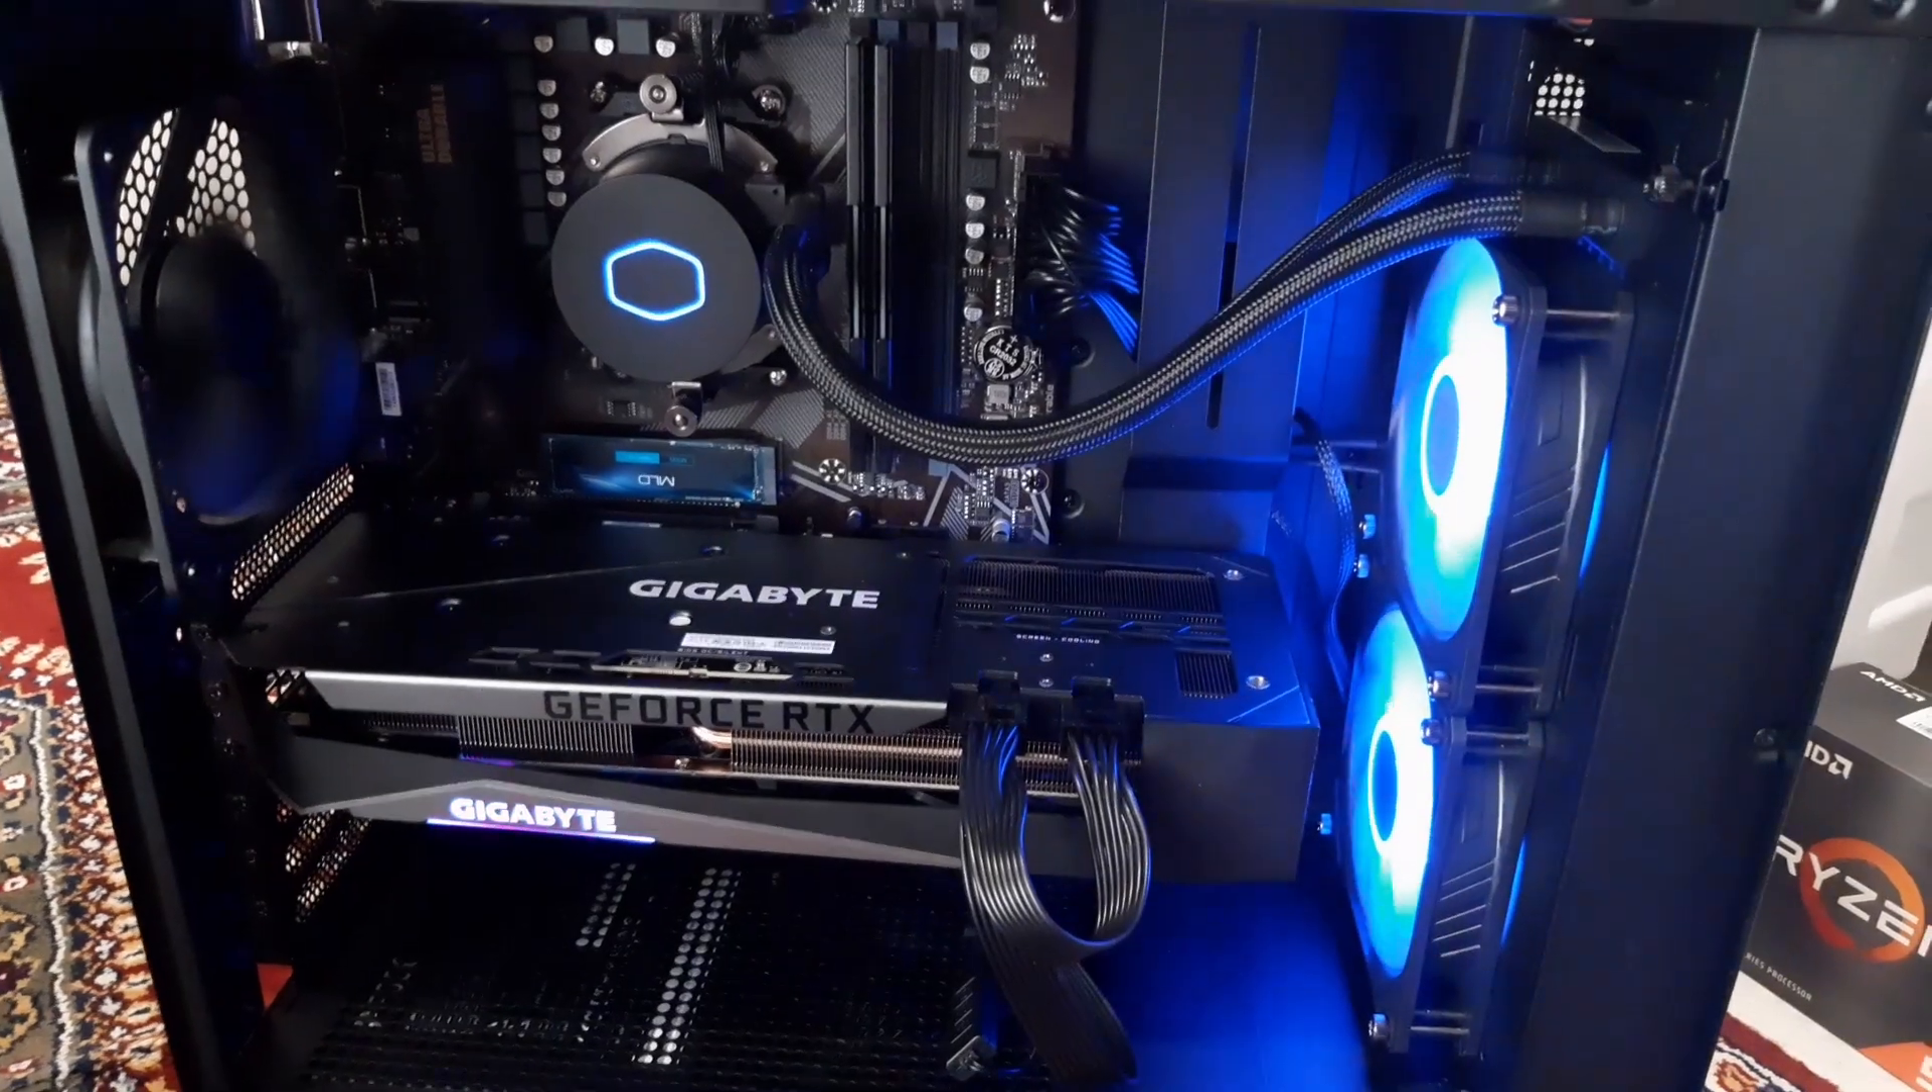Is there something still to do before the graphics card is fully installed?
No.